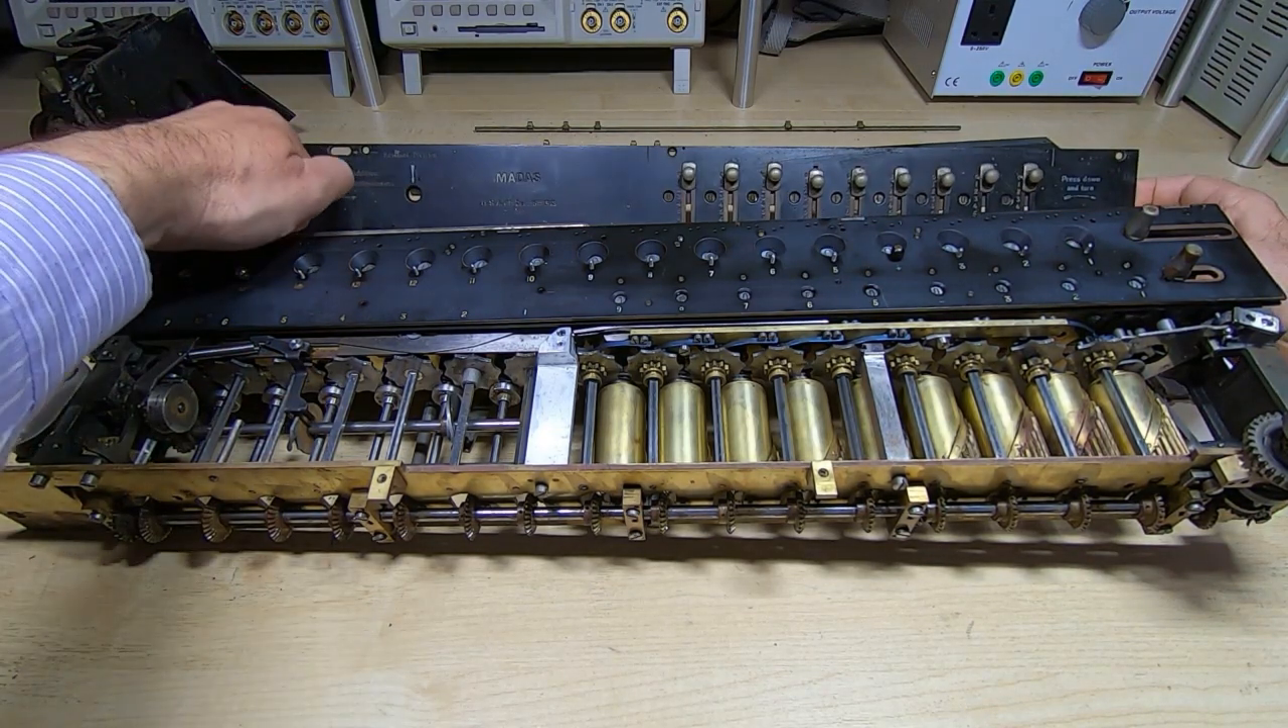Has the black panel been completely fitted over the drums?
No.